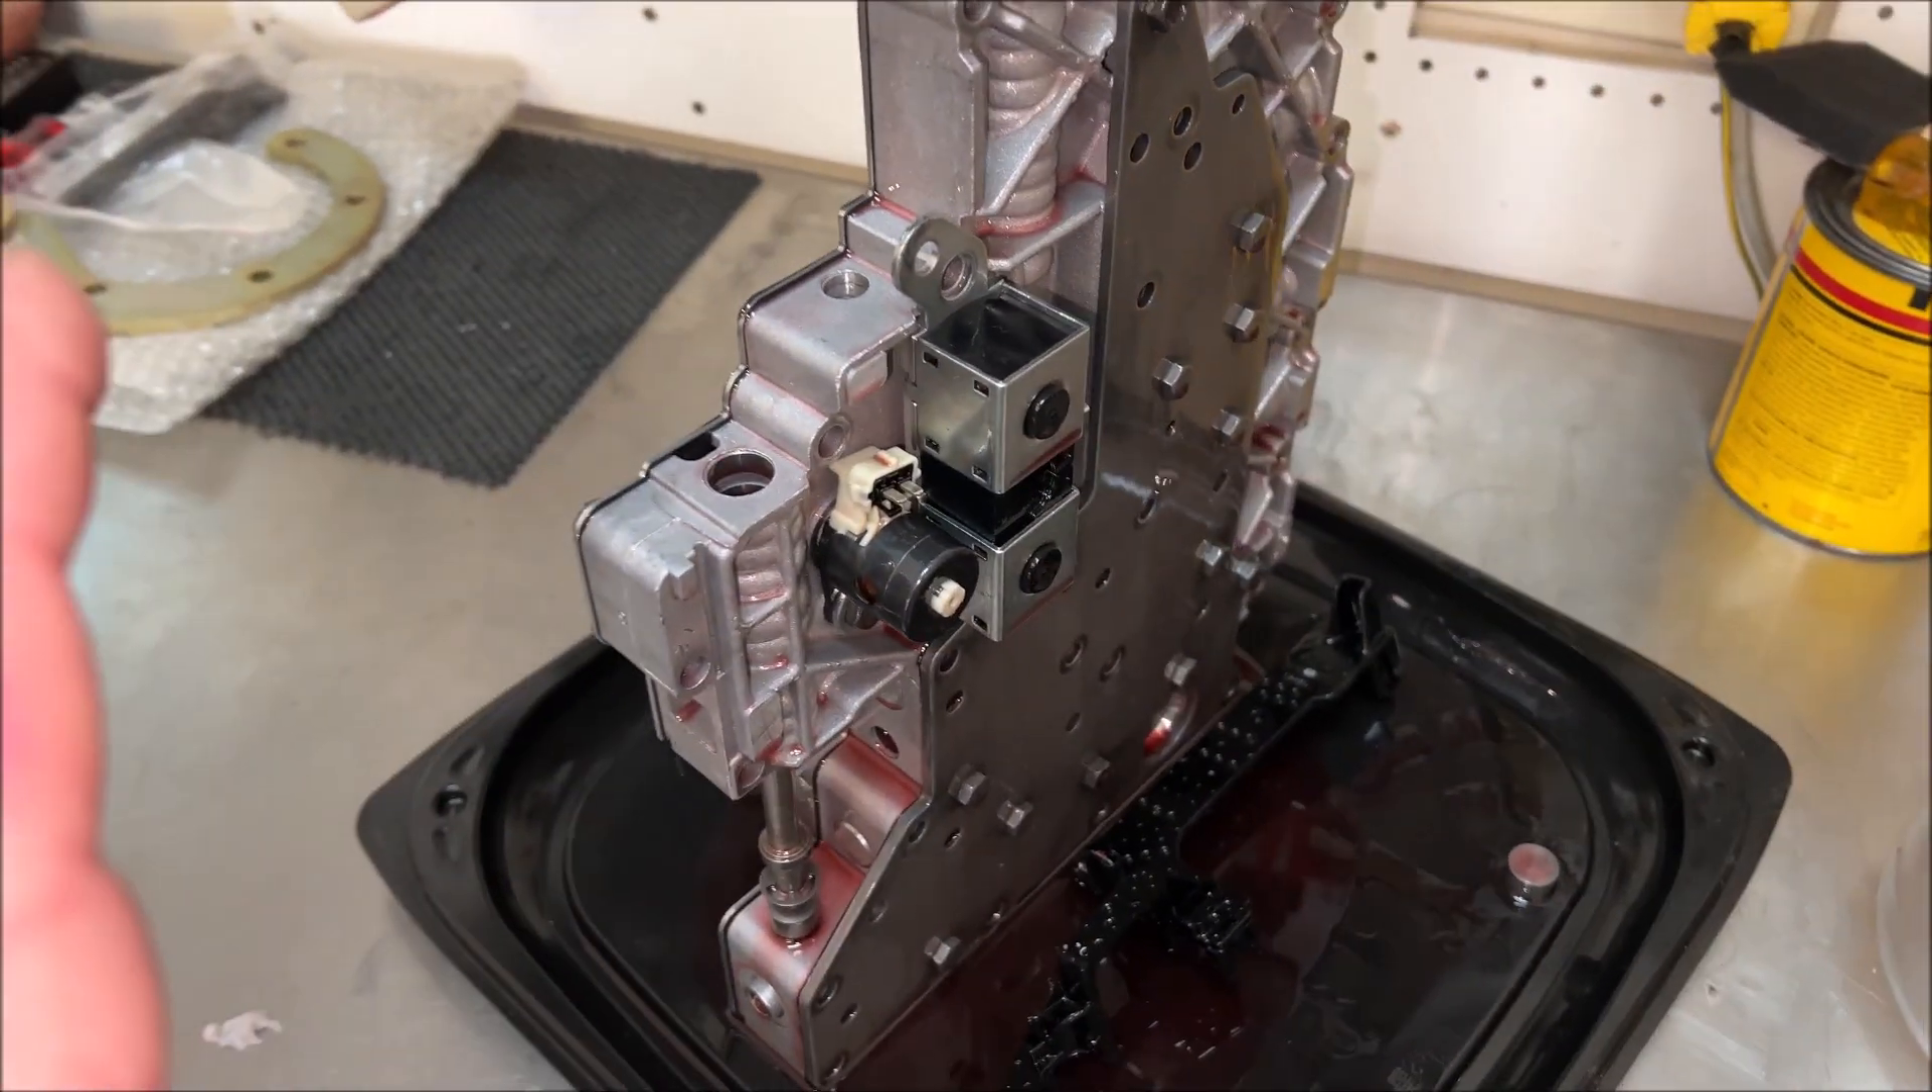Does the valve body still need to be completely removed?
No.